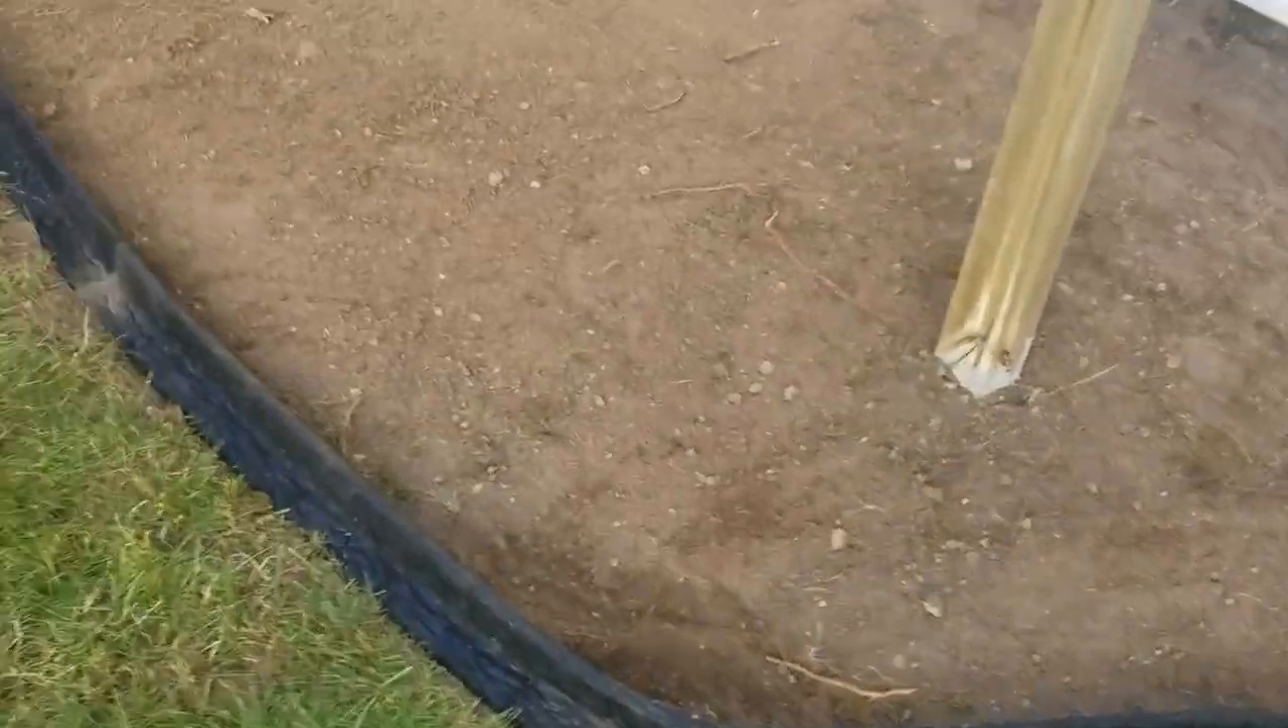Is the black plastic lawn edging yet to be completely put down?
No.